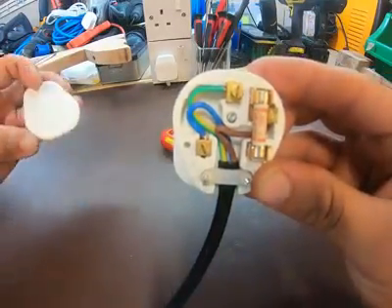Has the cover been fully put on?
No.